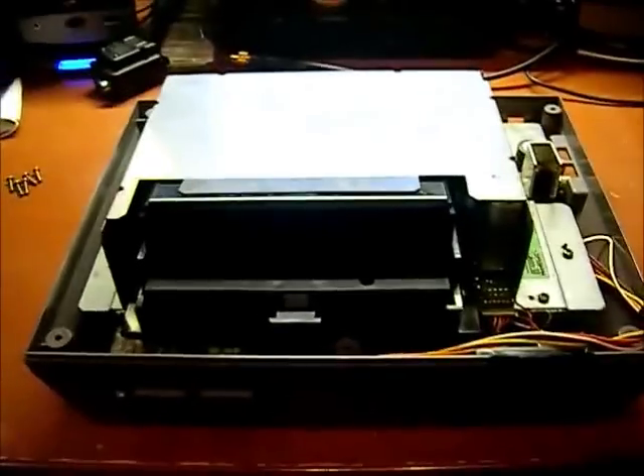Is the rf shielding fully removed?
No.